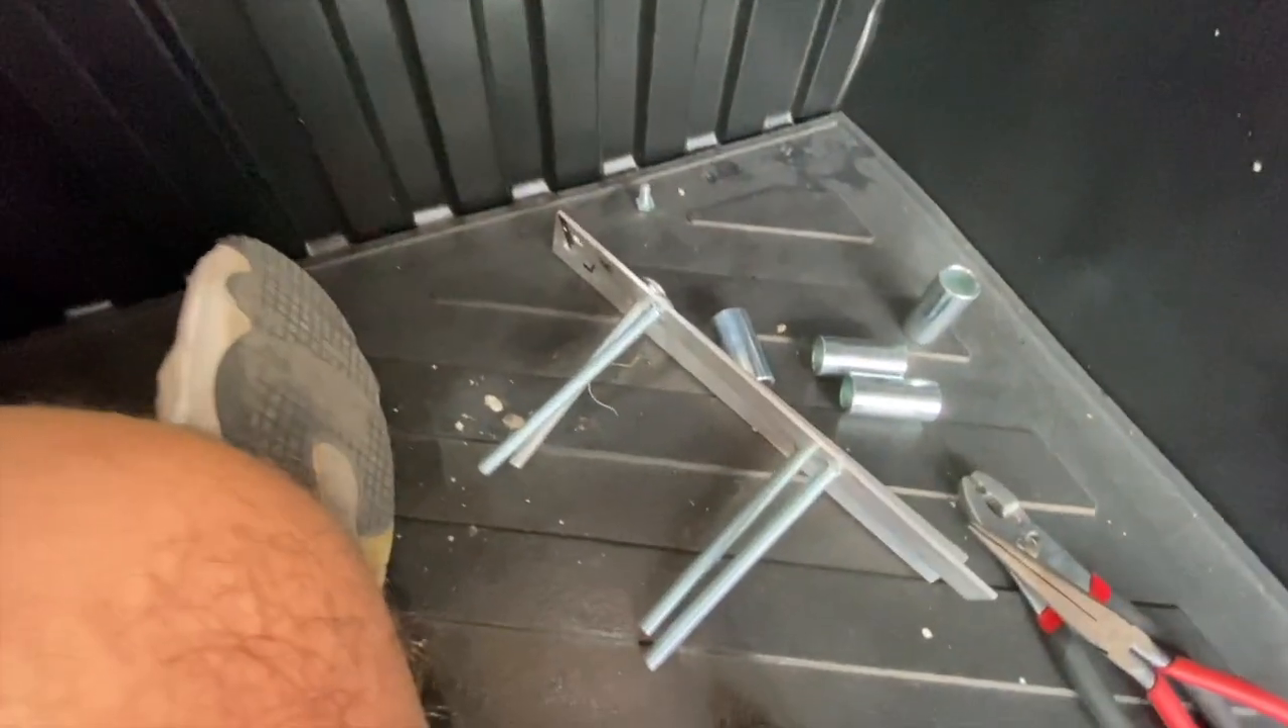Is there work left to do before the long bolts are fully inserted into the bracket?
No.